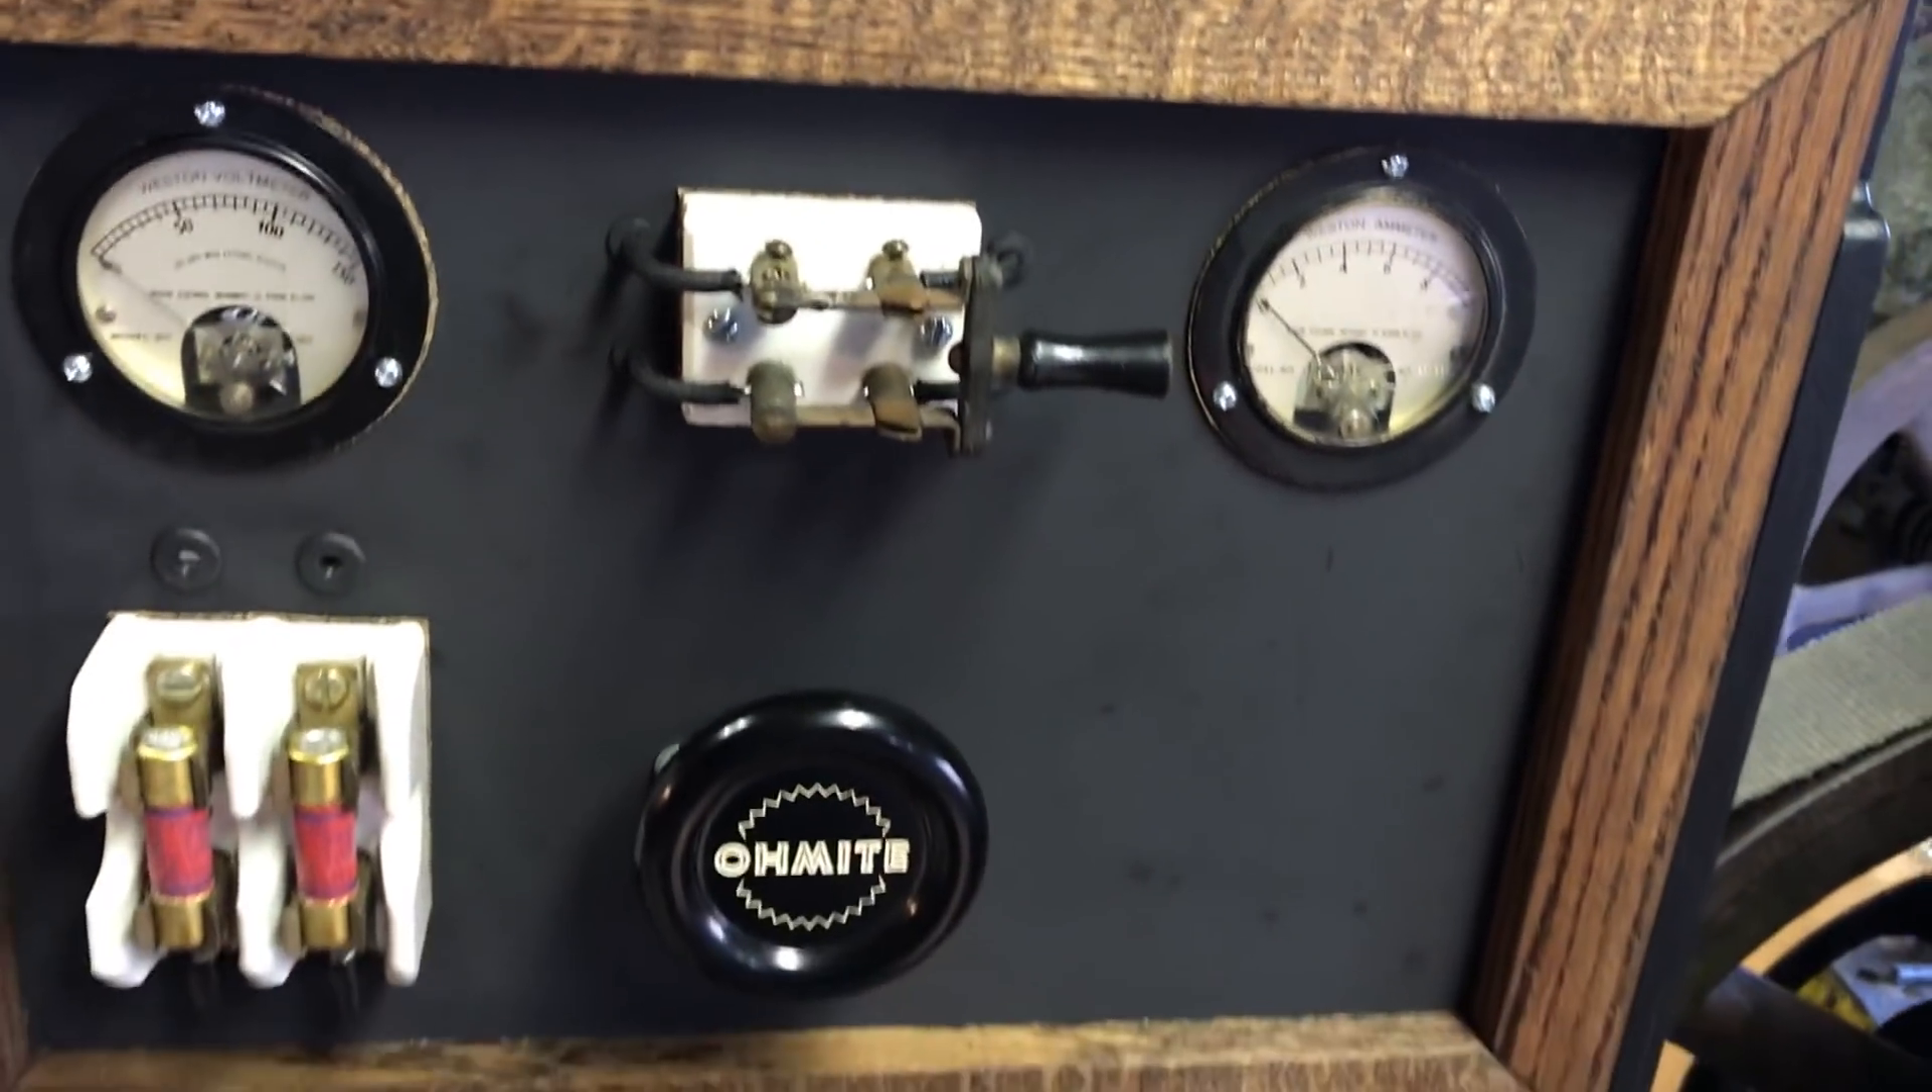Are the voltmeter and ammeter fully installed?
Yes.